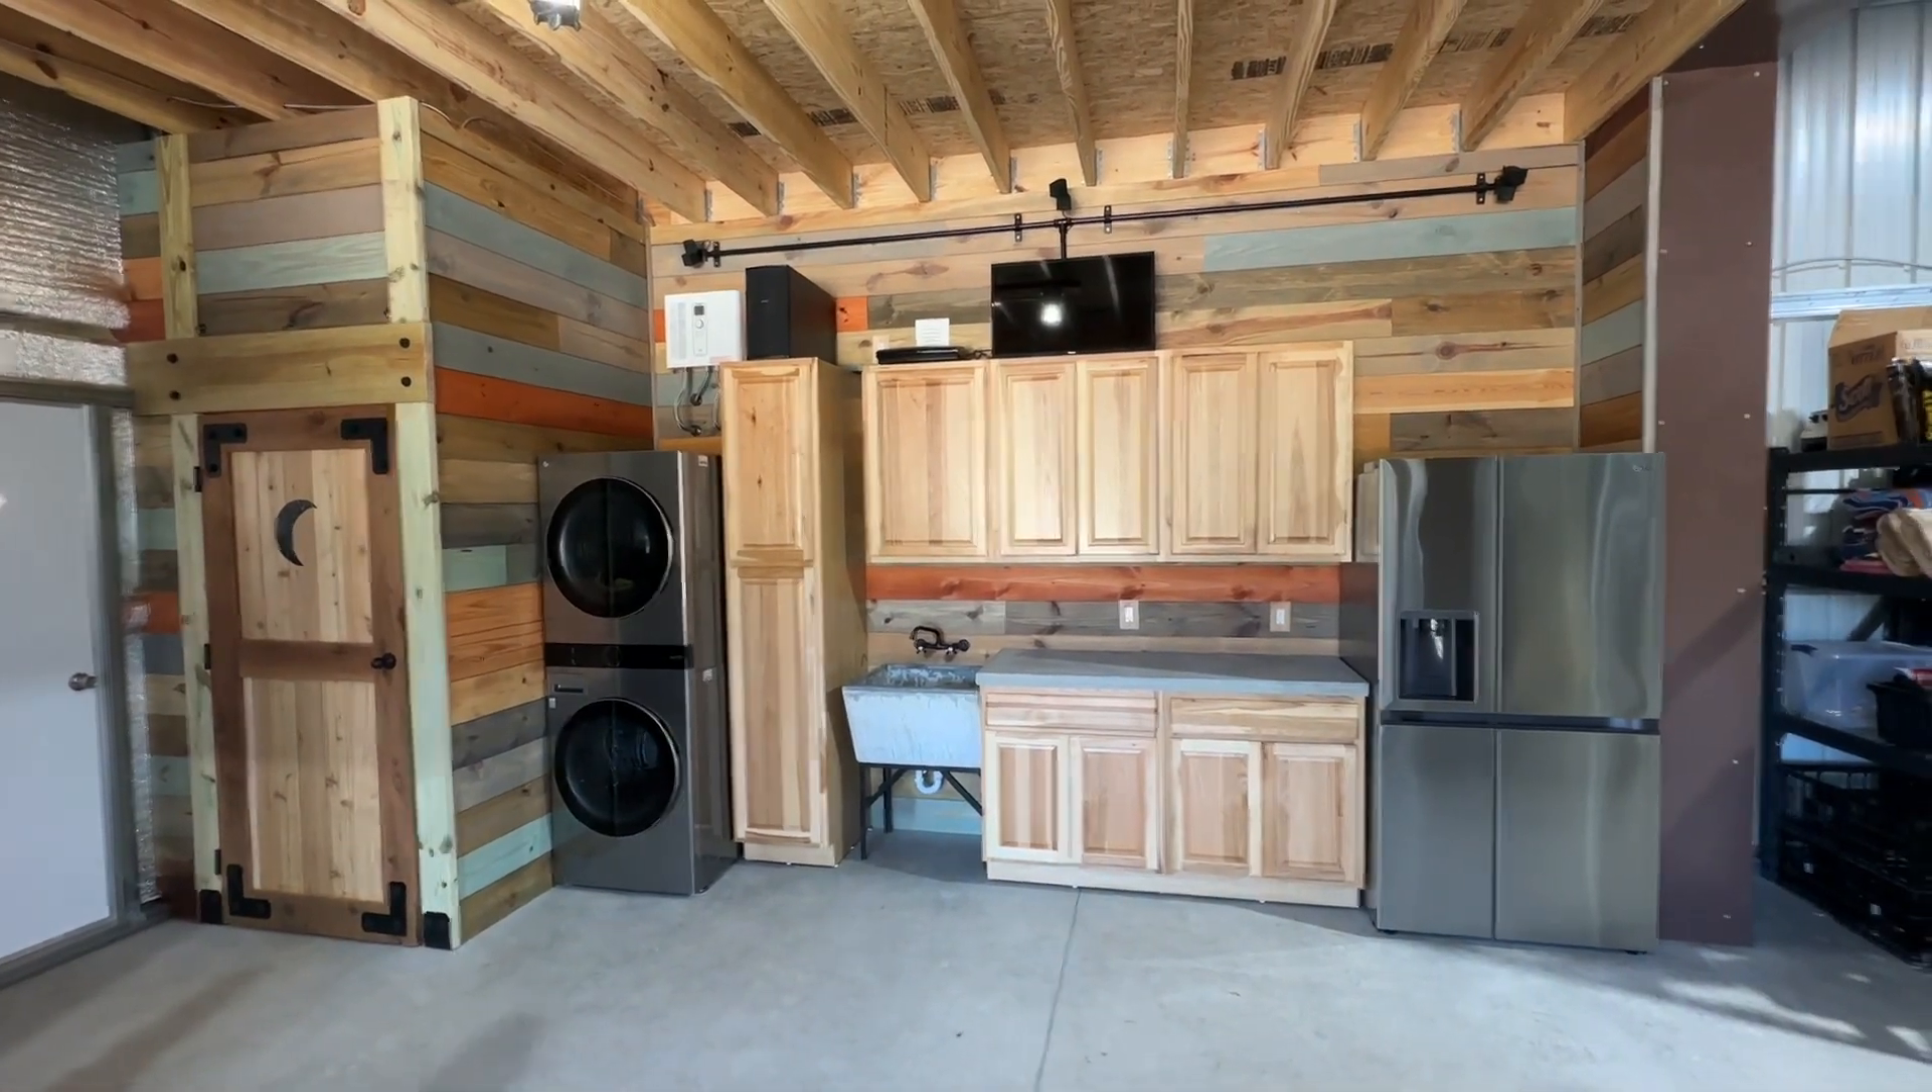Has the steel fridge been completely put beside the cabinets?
Yes.